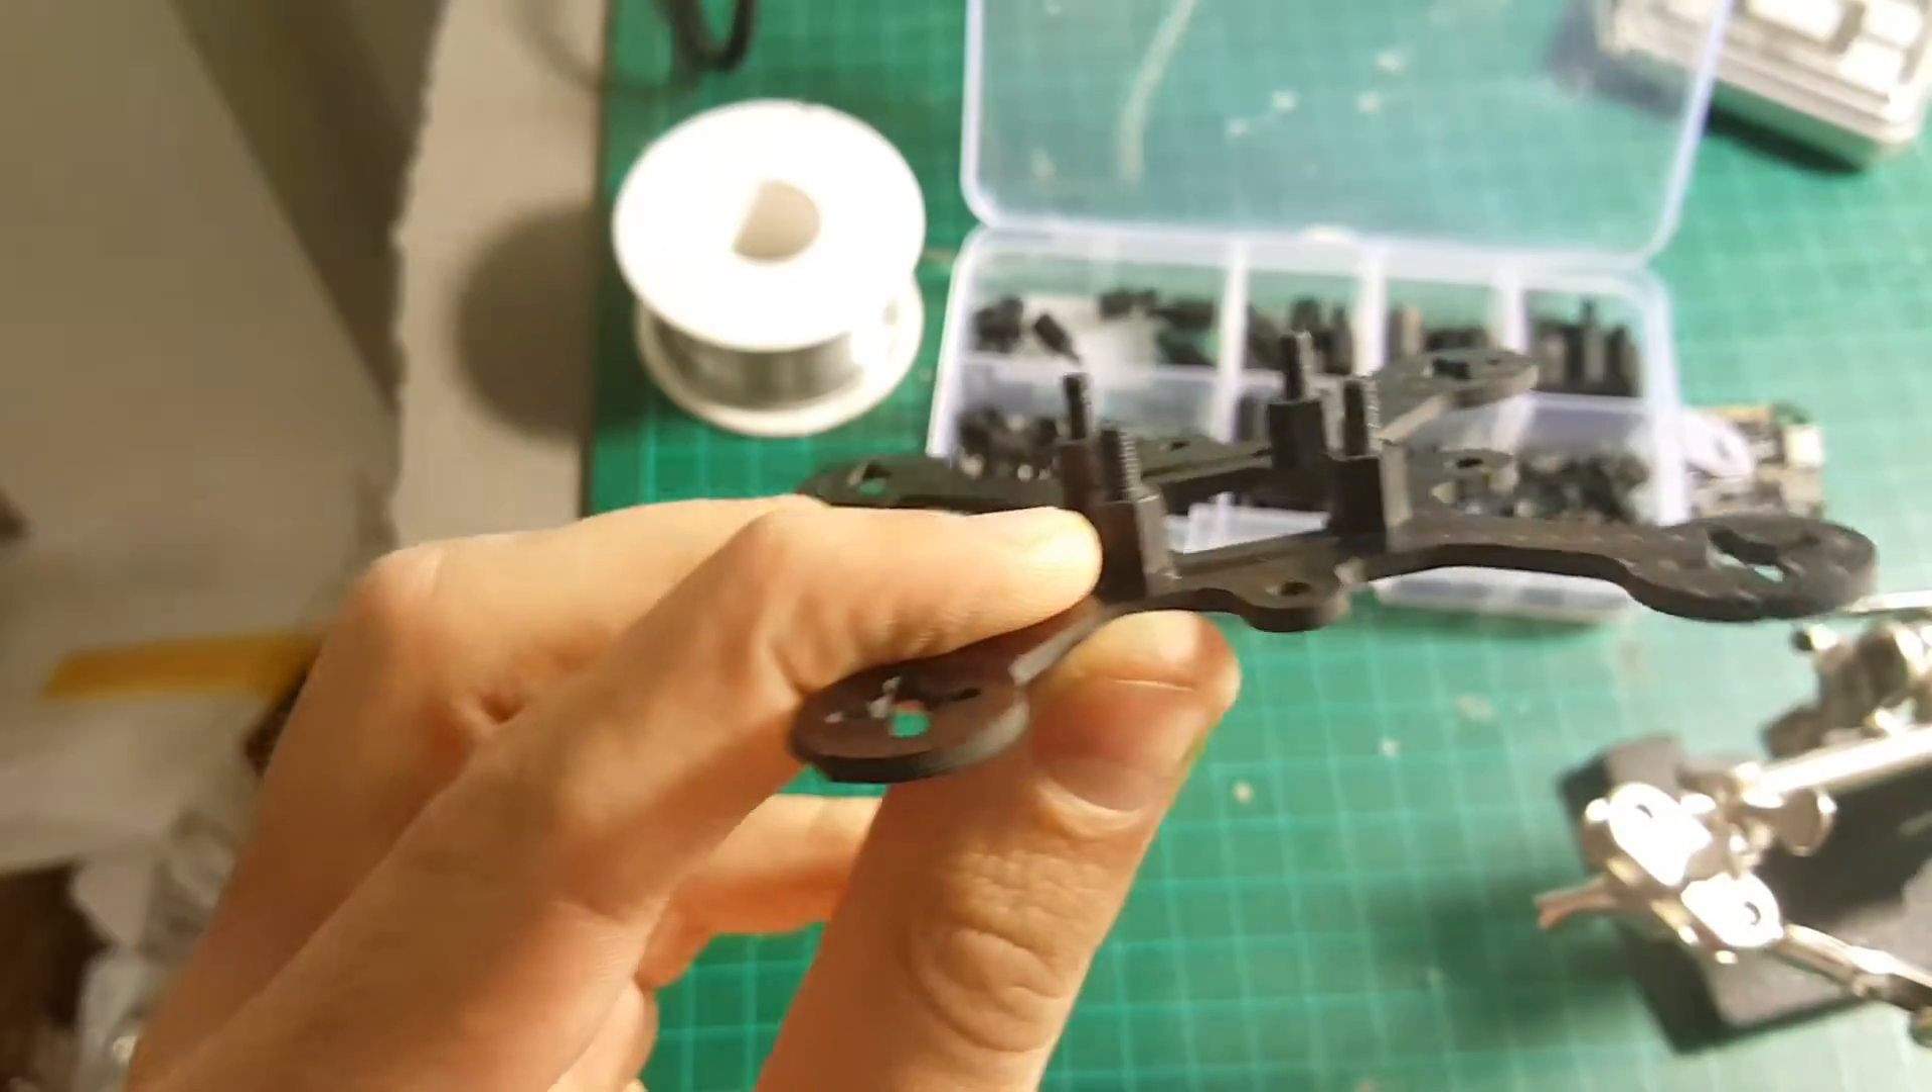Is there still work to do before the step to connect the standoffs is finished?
No.